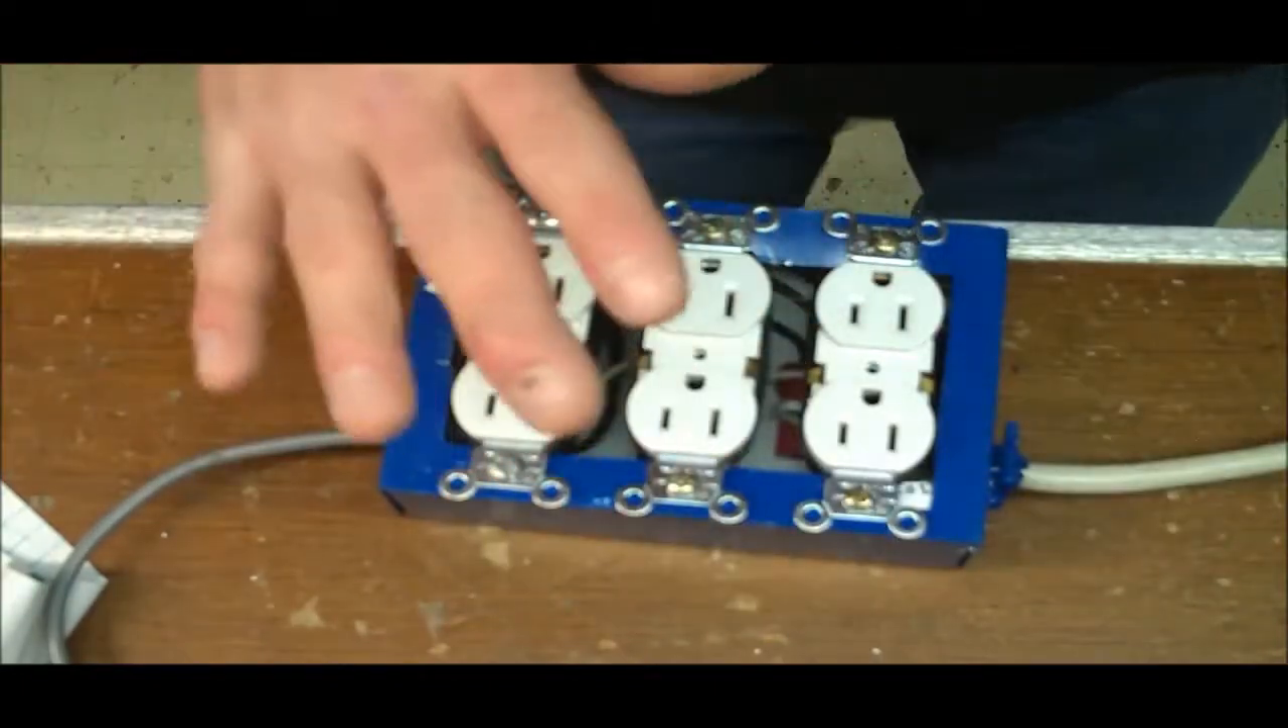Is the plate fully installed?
No.